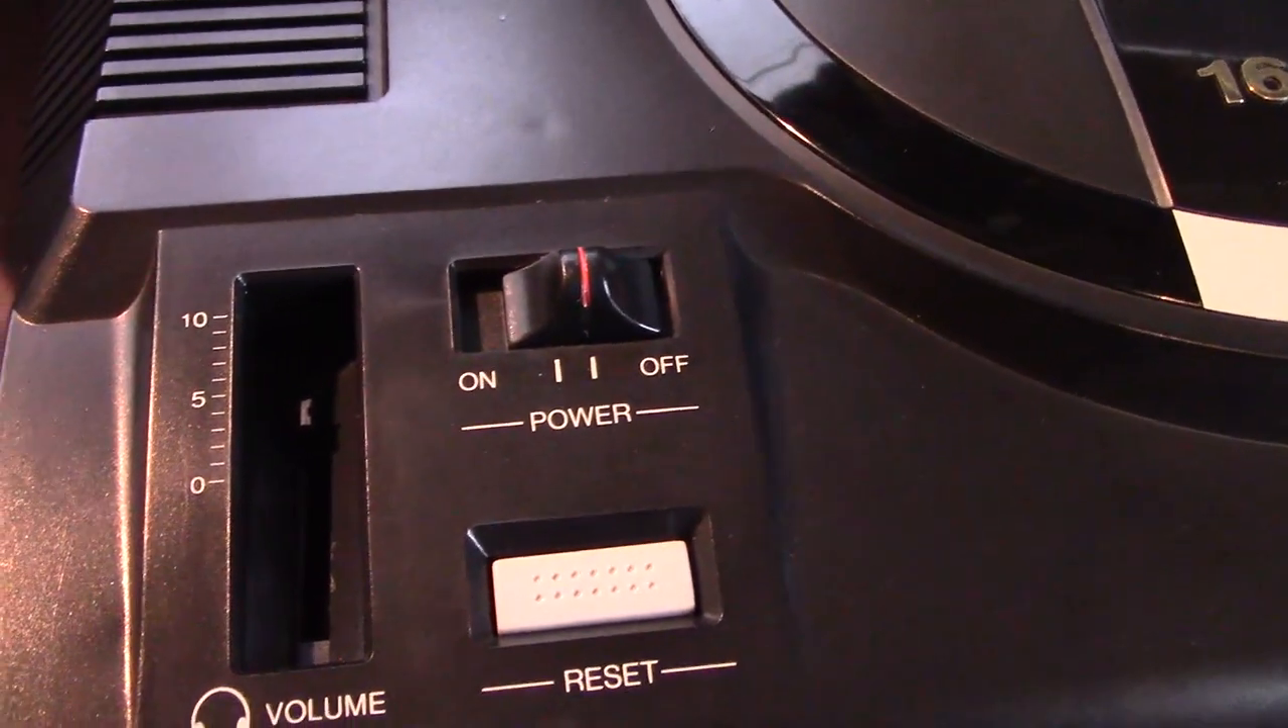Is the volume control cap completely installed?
No.